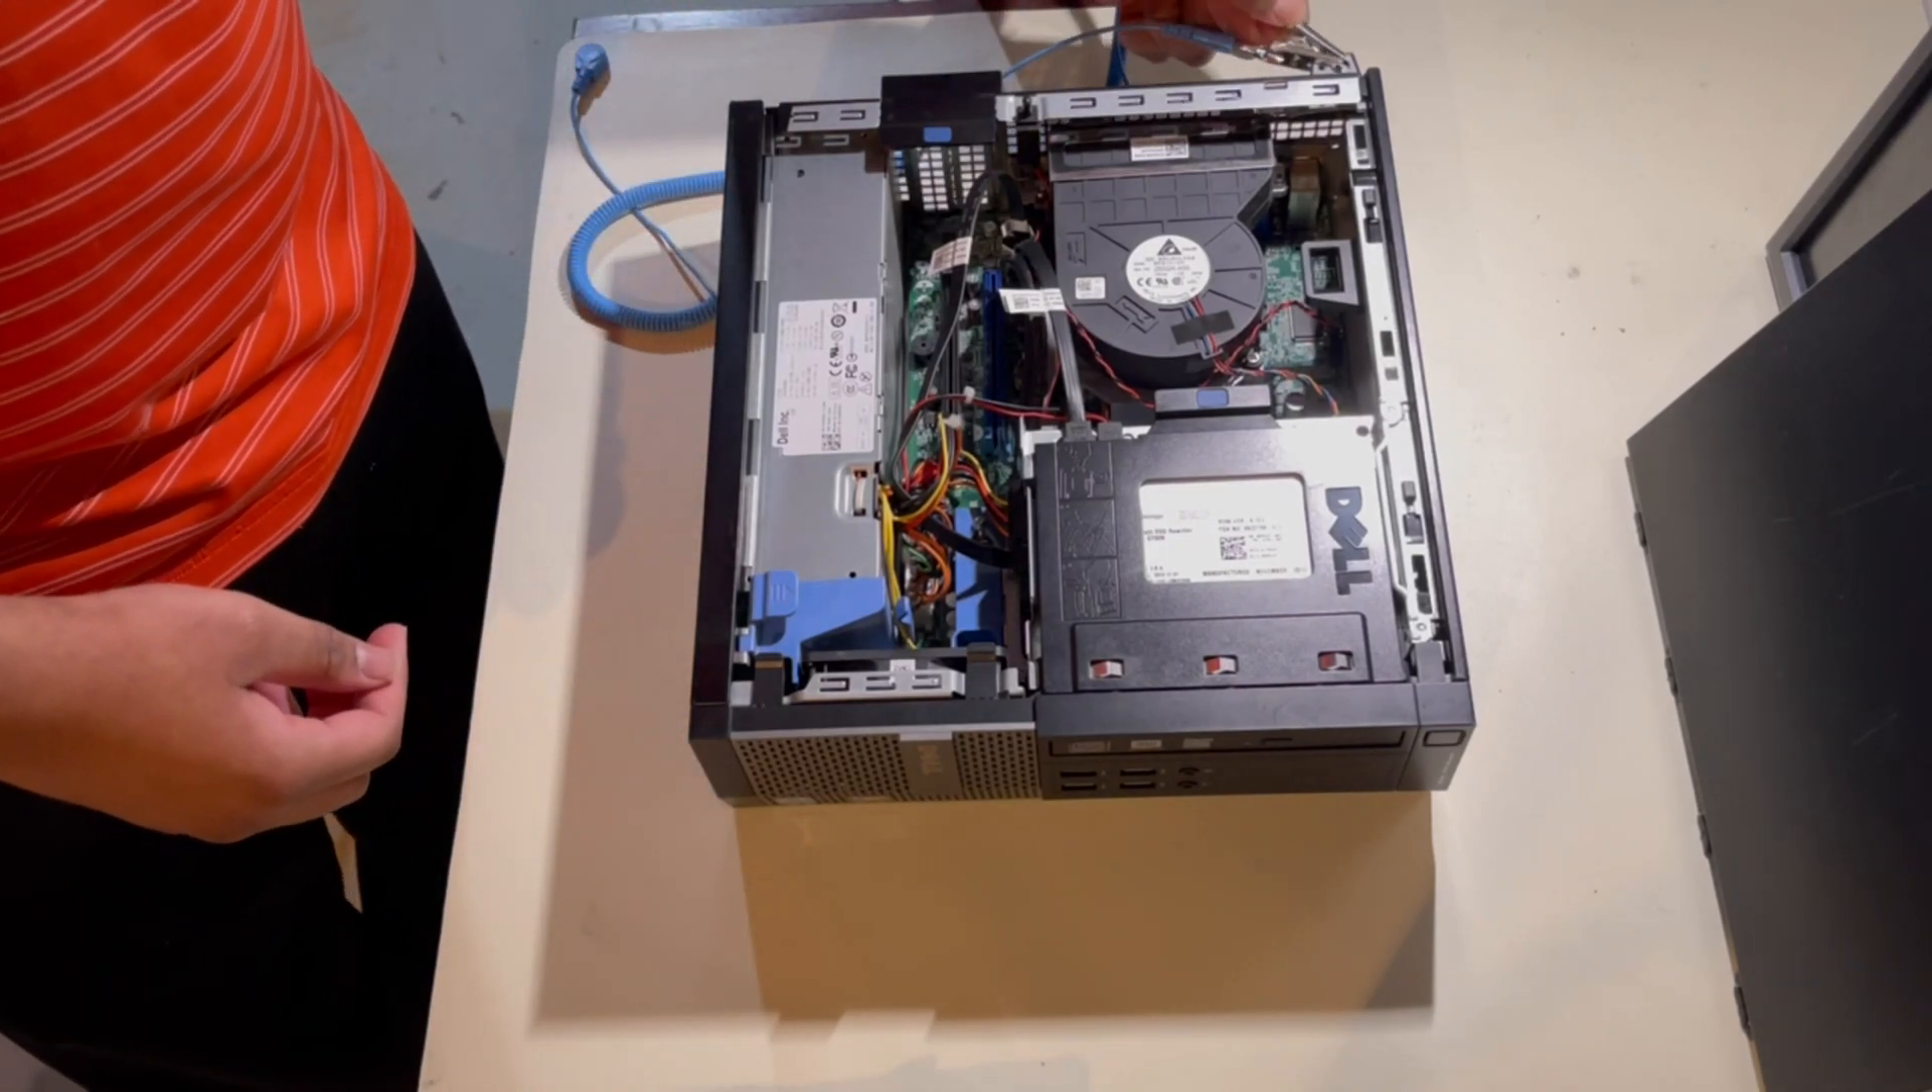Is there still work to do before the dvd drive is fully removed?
Yes.